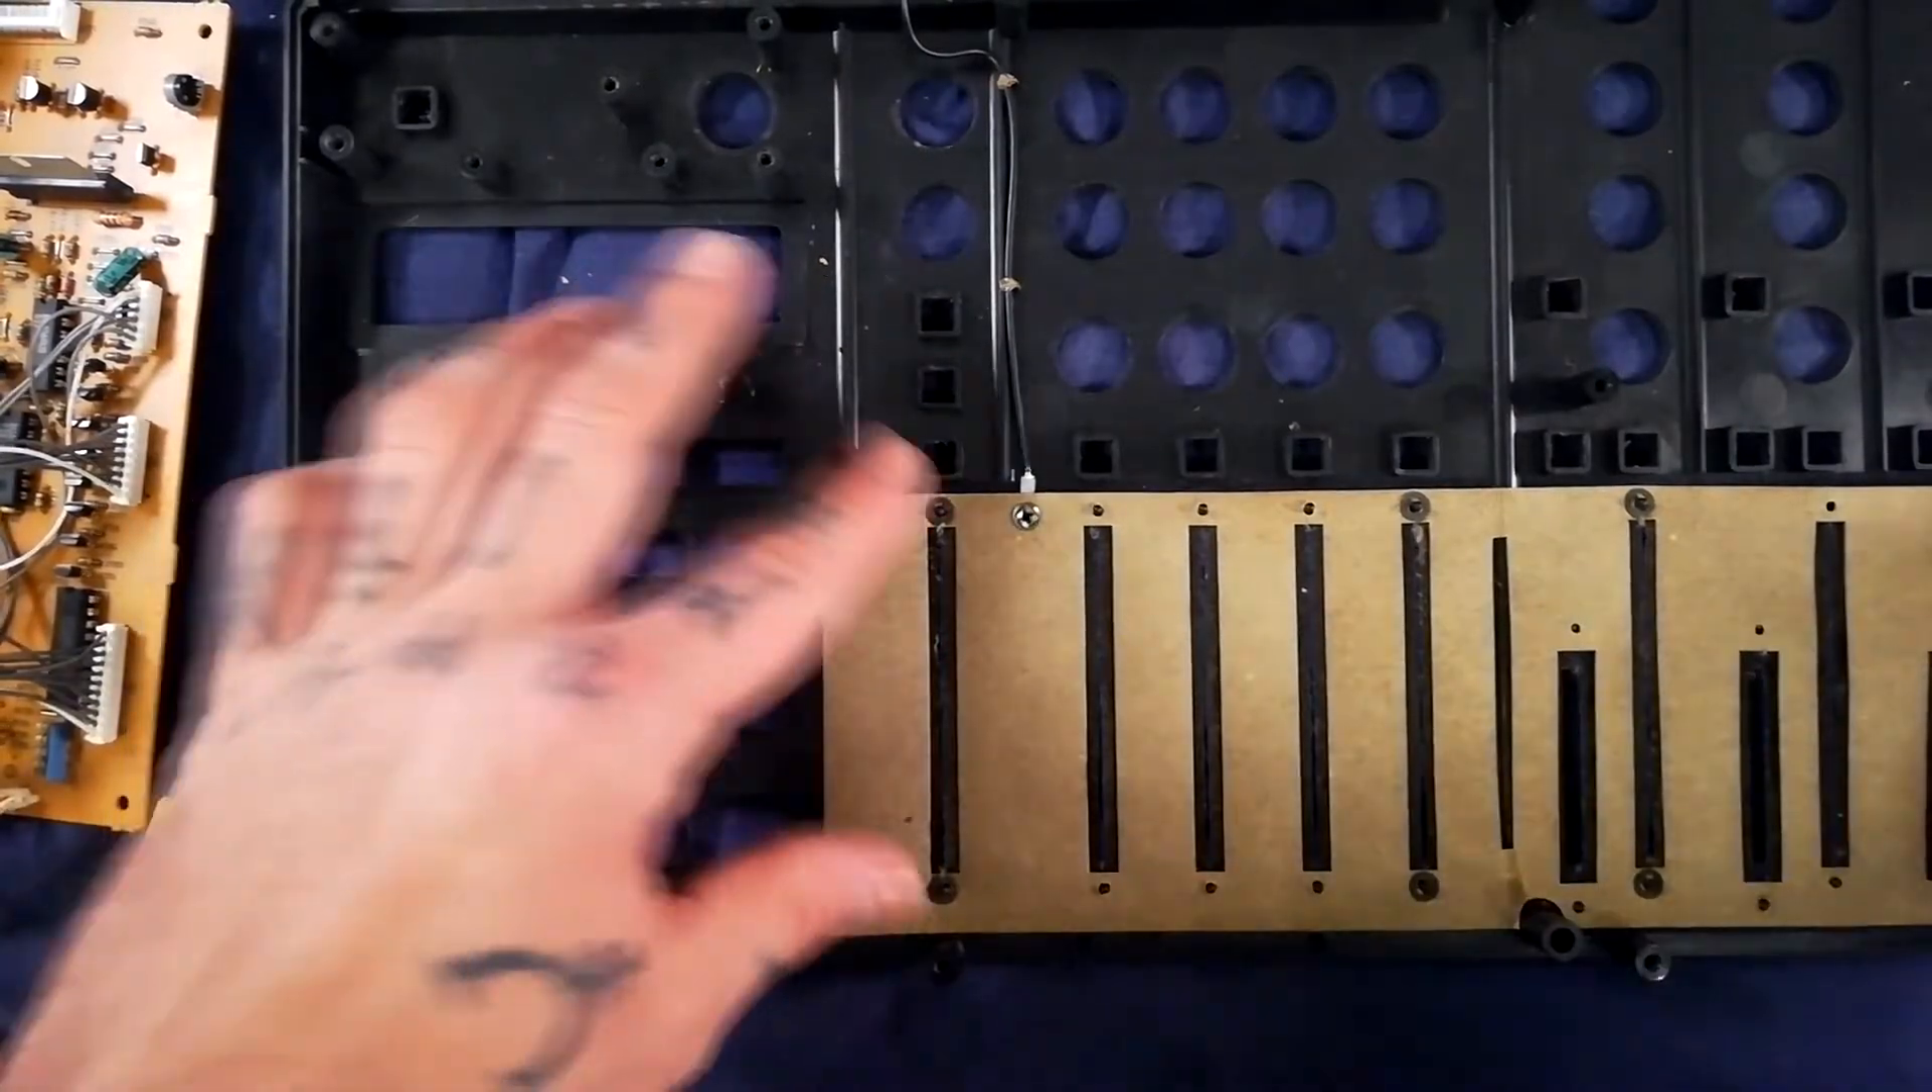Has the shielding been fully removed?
No.